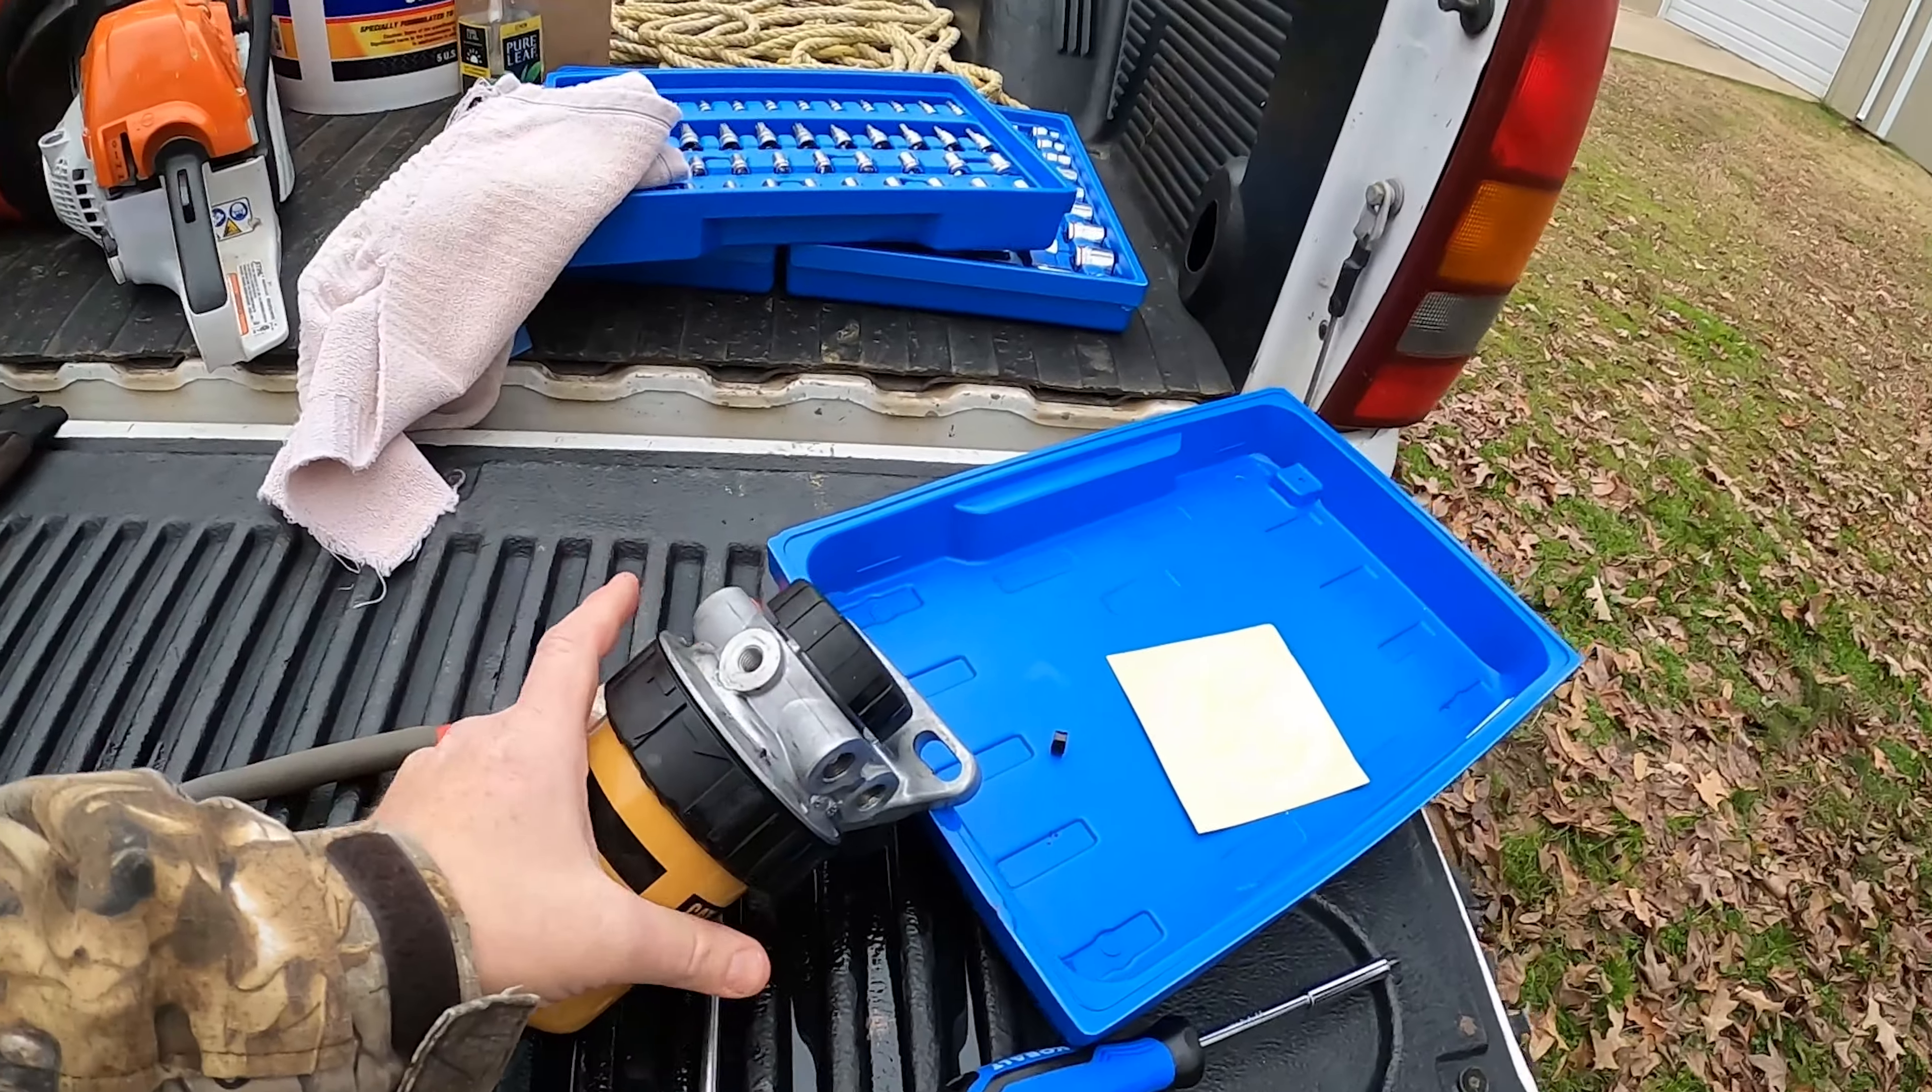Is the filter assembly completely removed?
Yes.